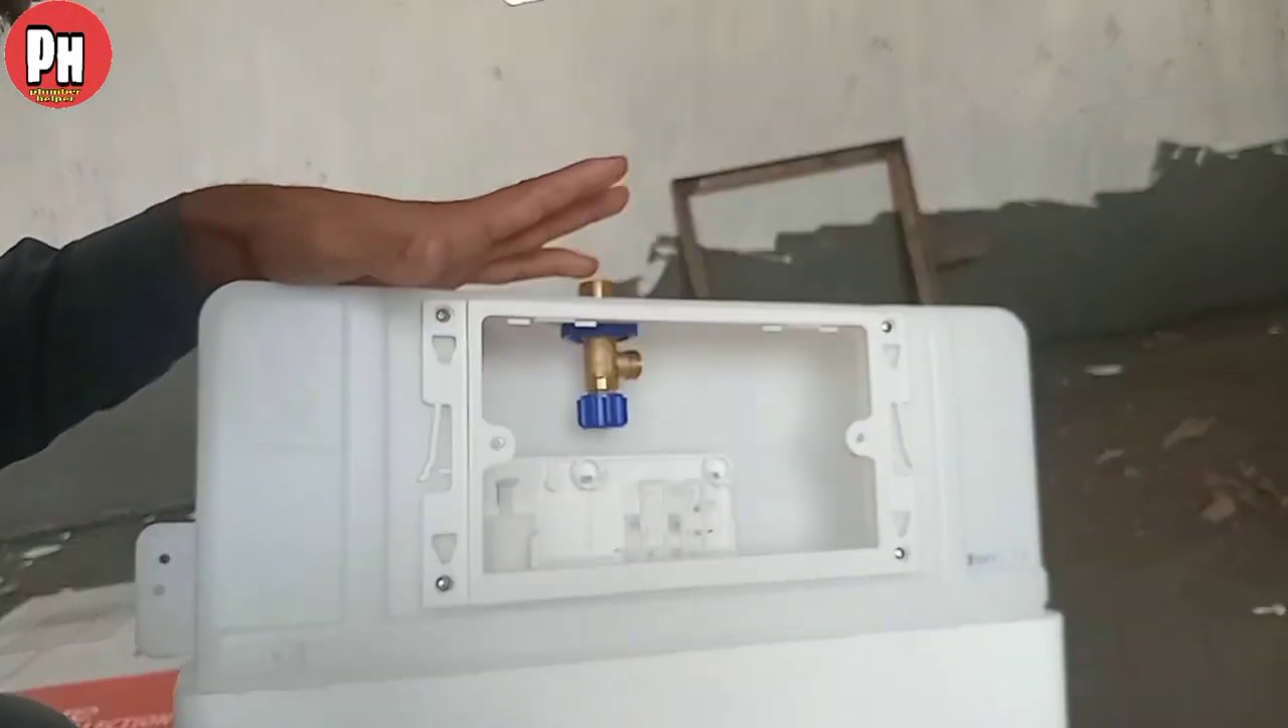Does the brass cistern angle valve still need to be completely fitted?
No.